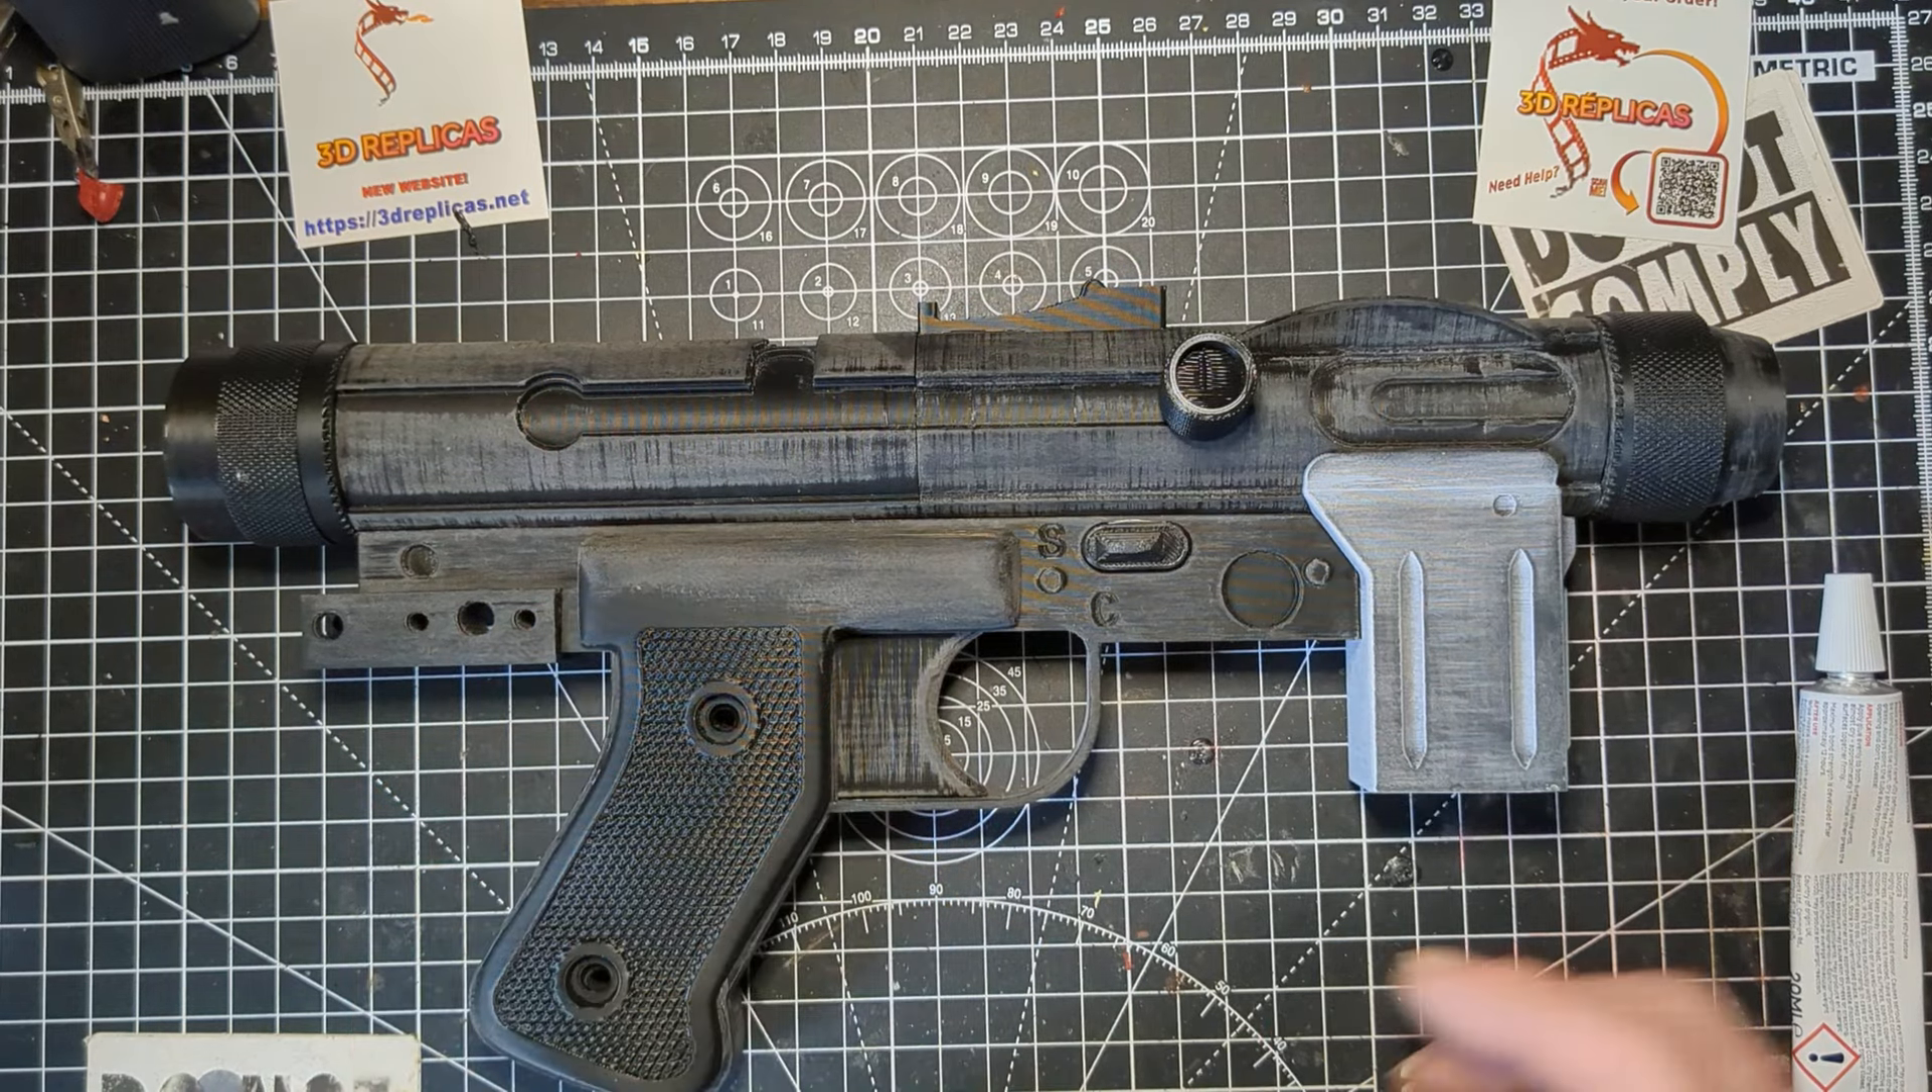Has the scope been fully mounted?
No.